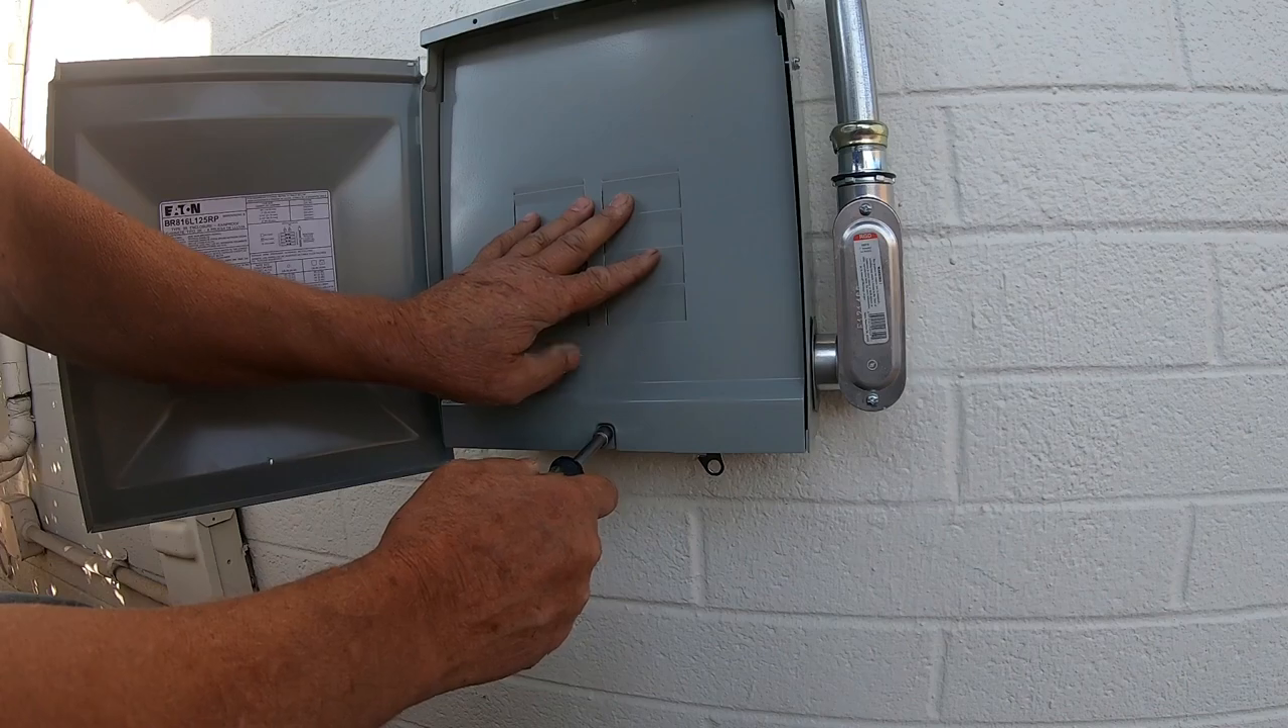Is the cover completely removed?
No.